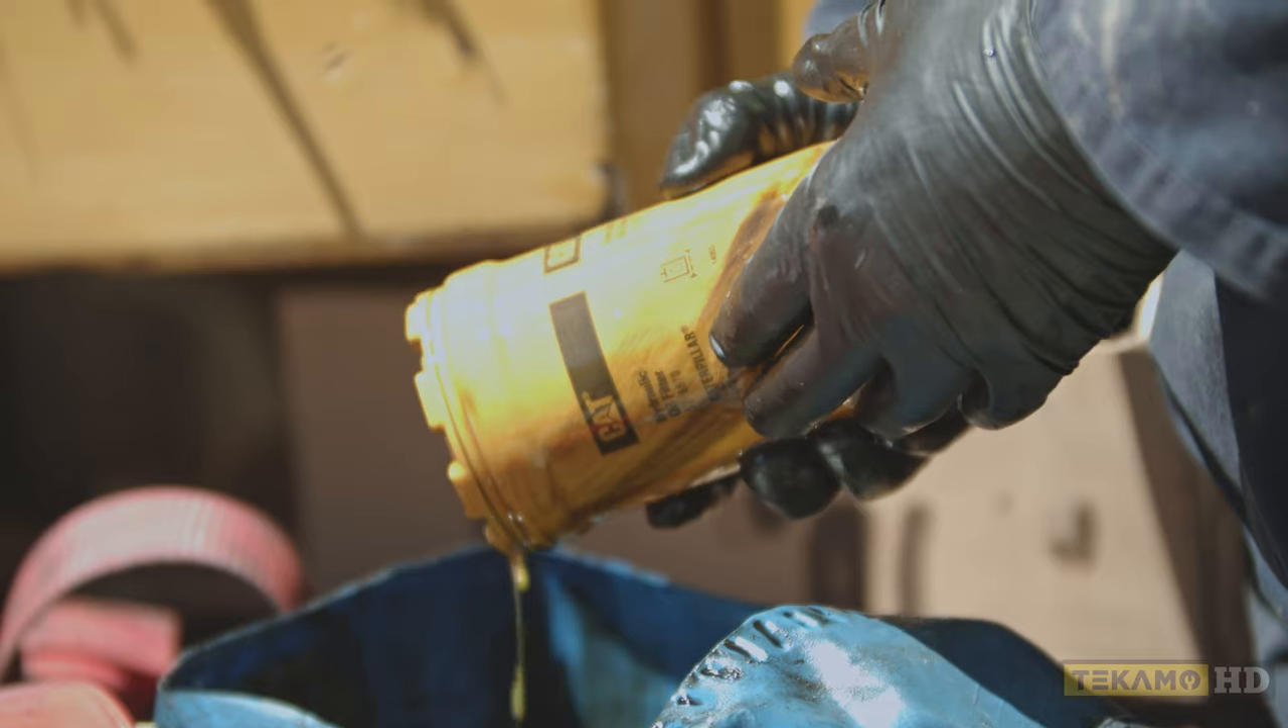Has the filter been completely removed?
Yes.